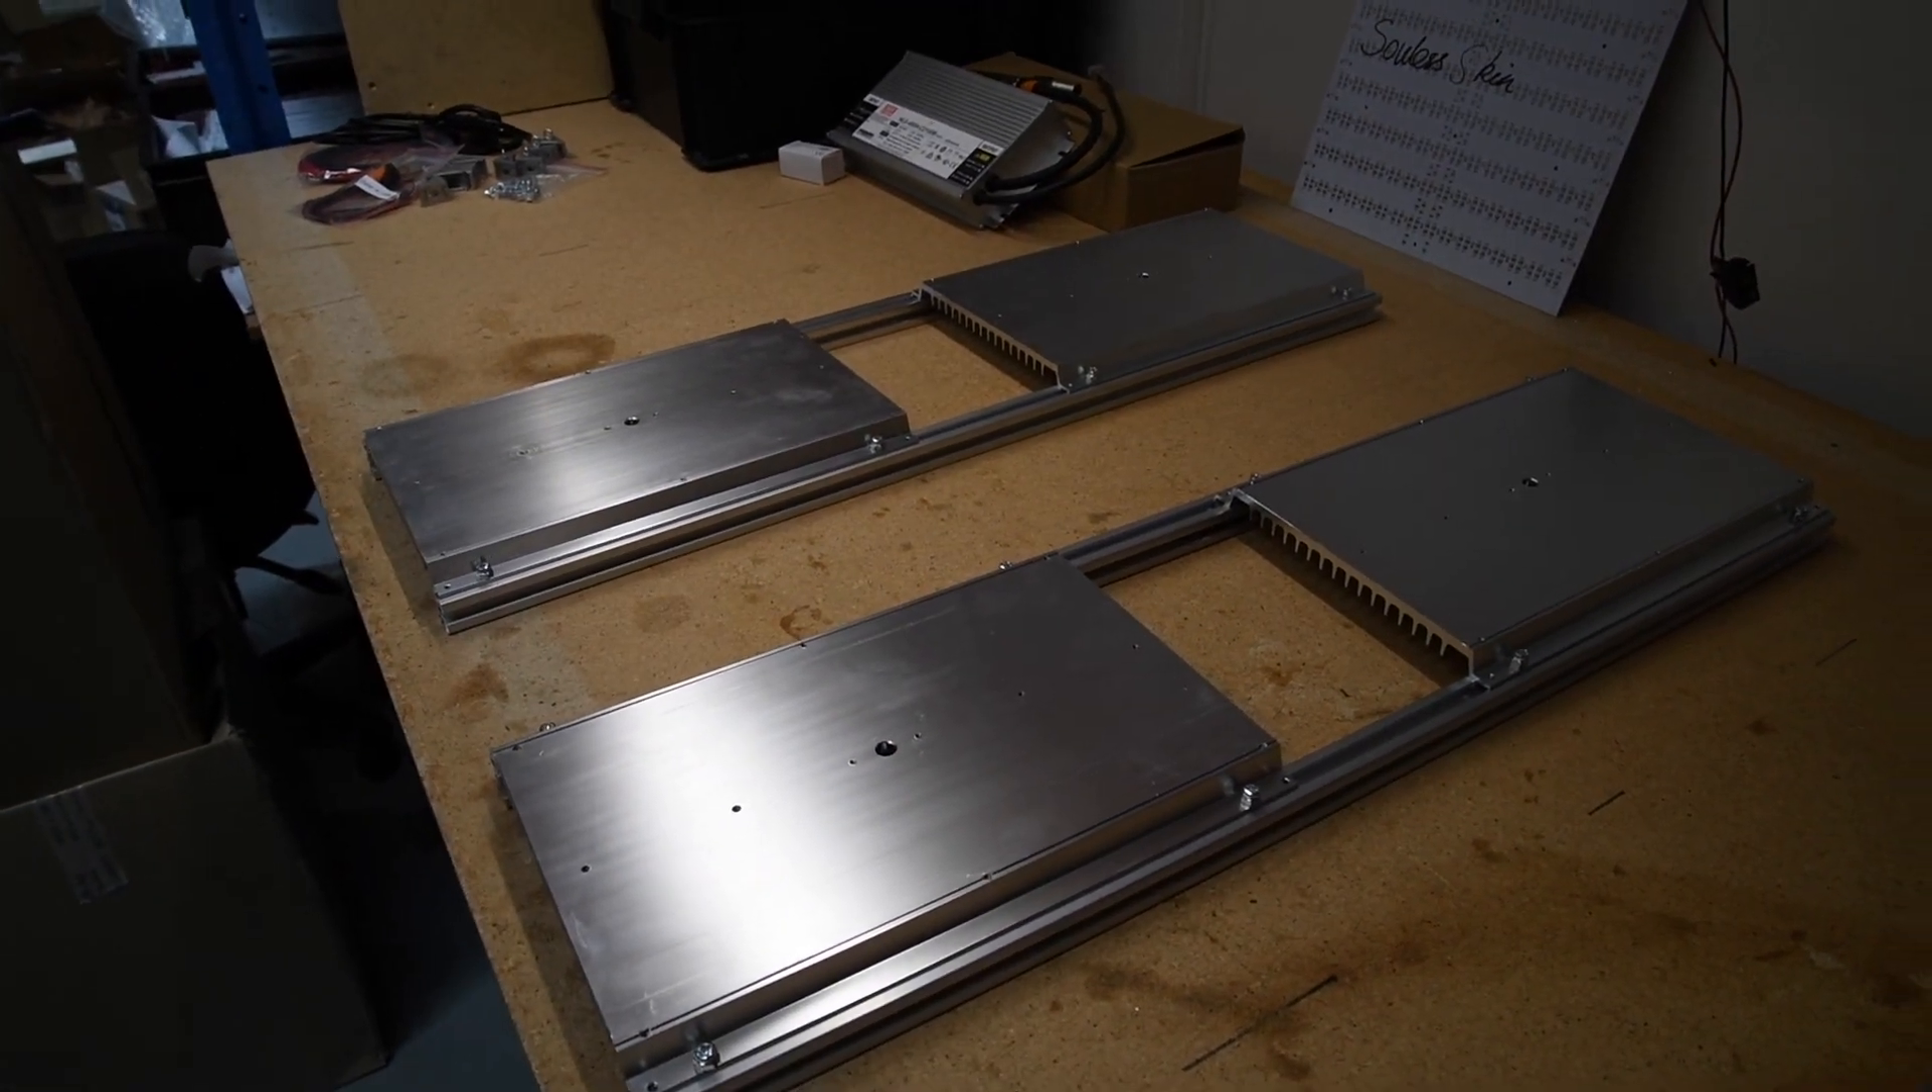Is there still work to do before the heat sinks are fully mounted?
No.